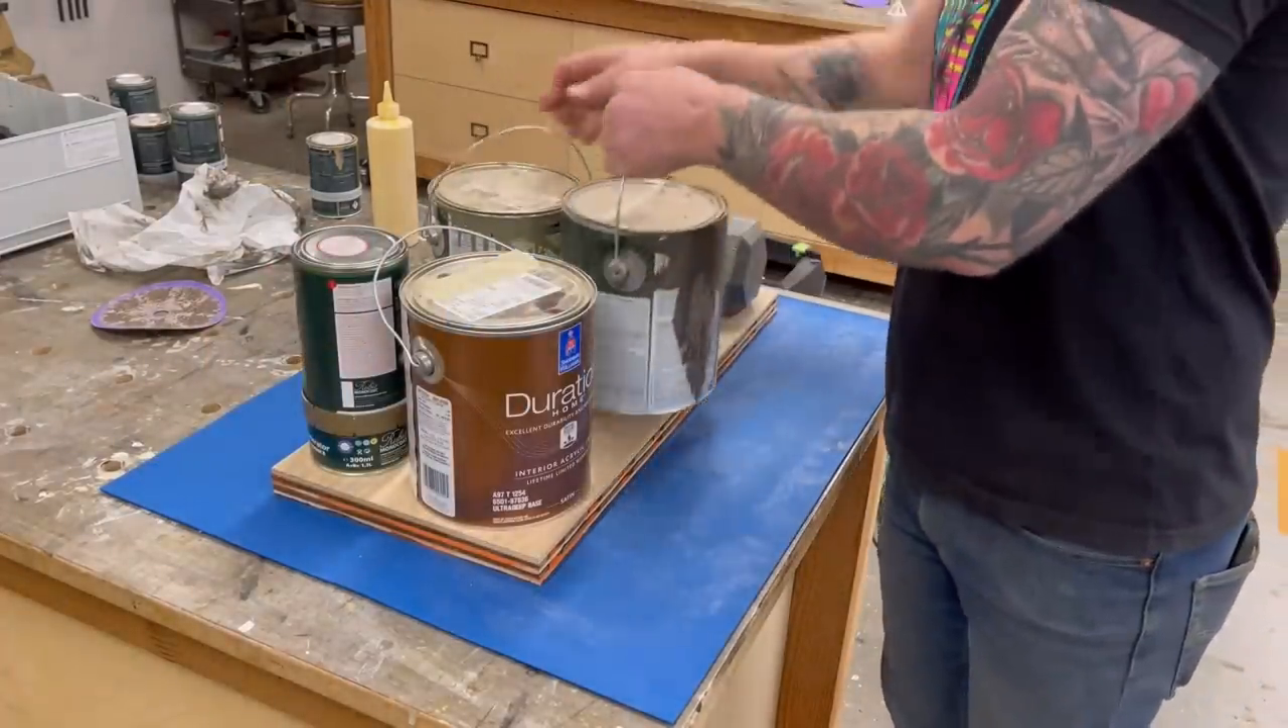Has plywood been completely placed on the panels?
Yes.